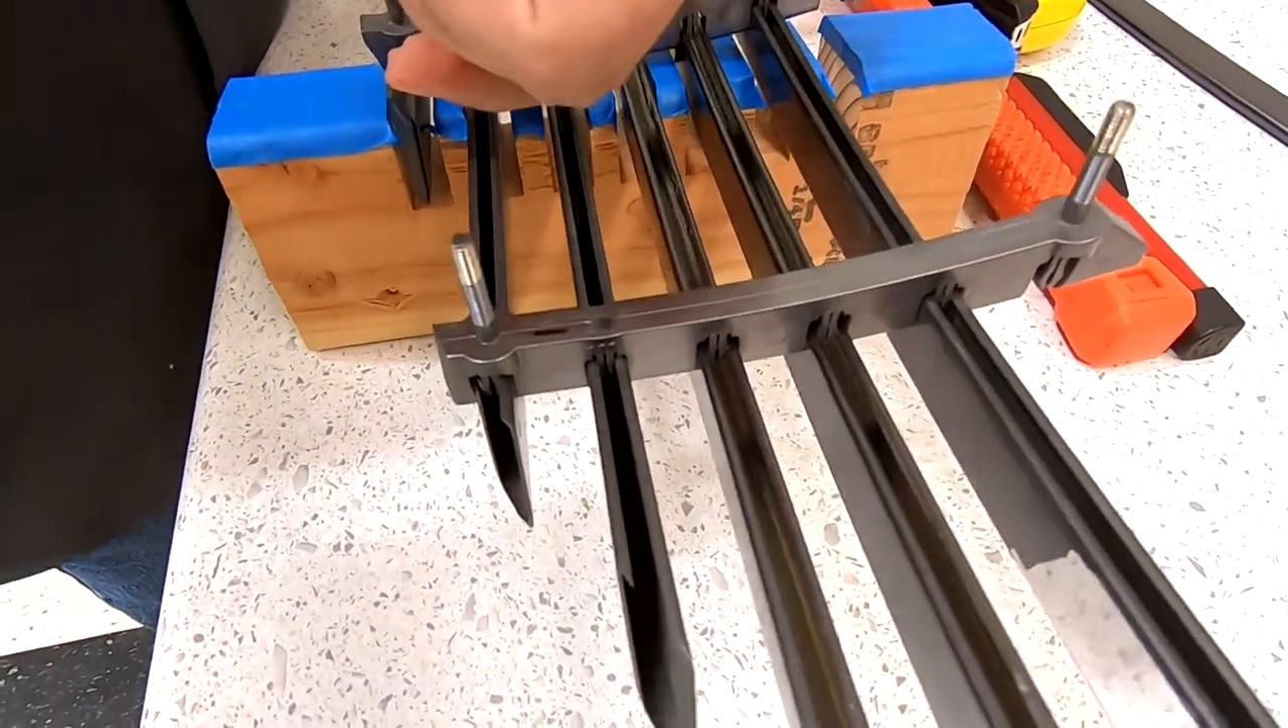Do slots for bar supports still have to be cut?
No.